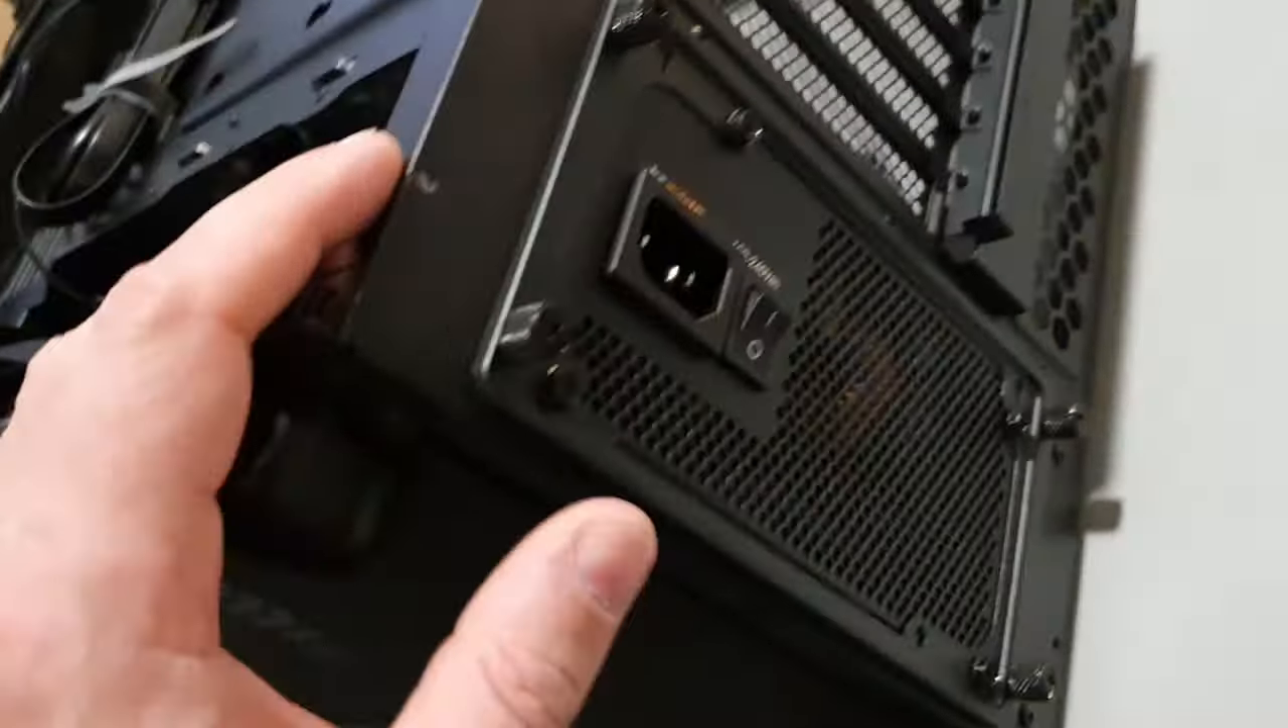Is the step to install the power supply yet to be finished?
No.